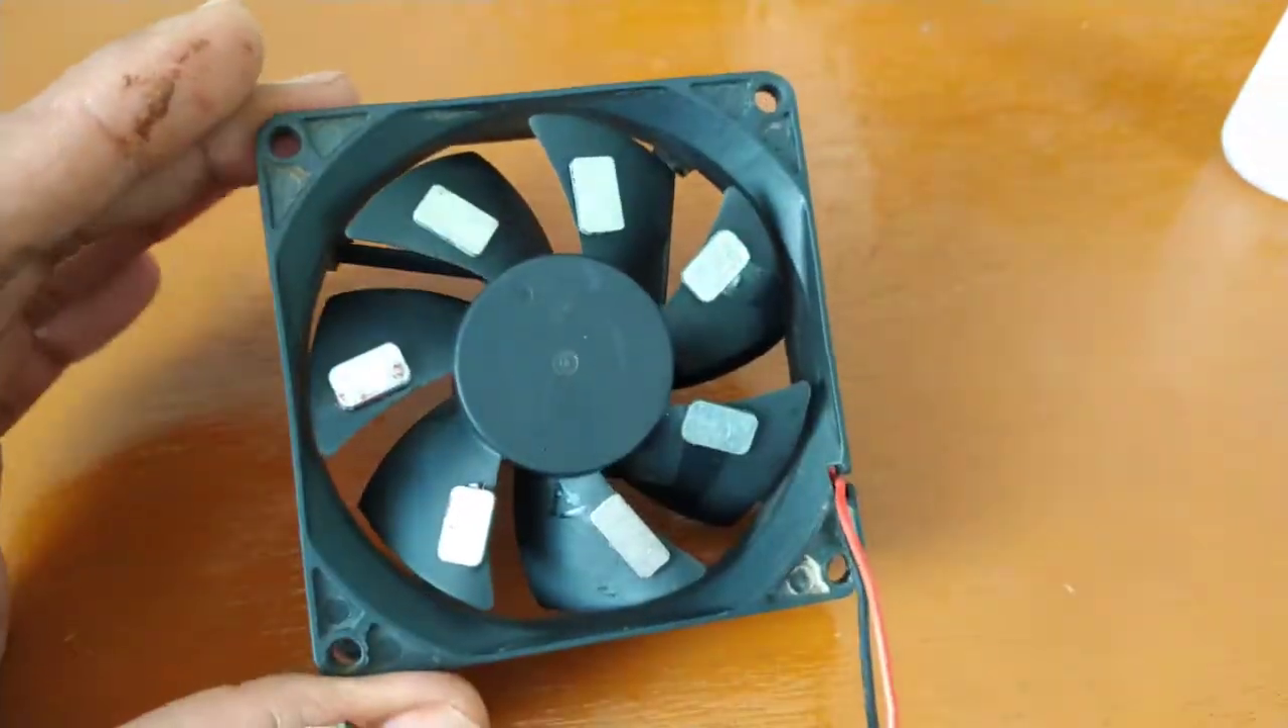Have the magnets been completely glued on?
Yes.